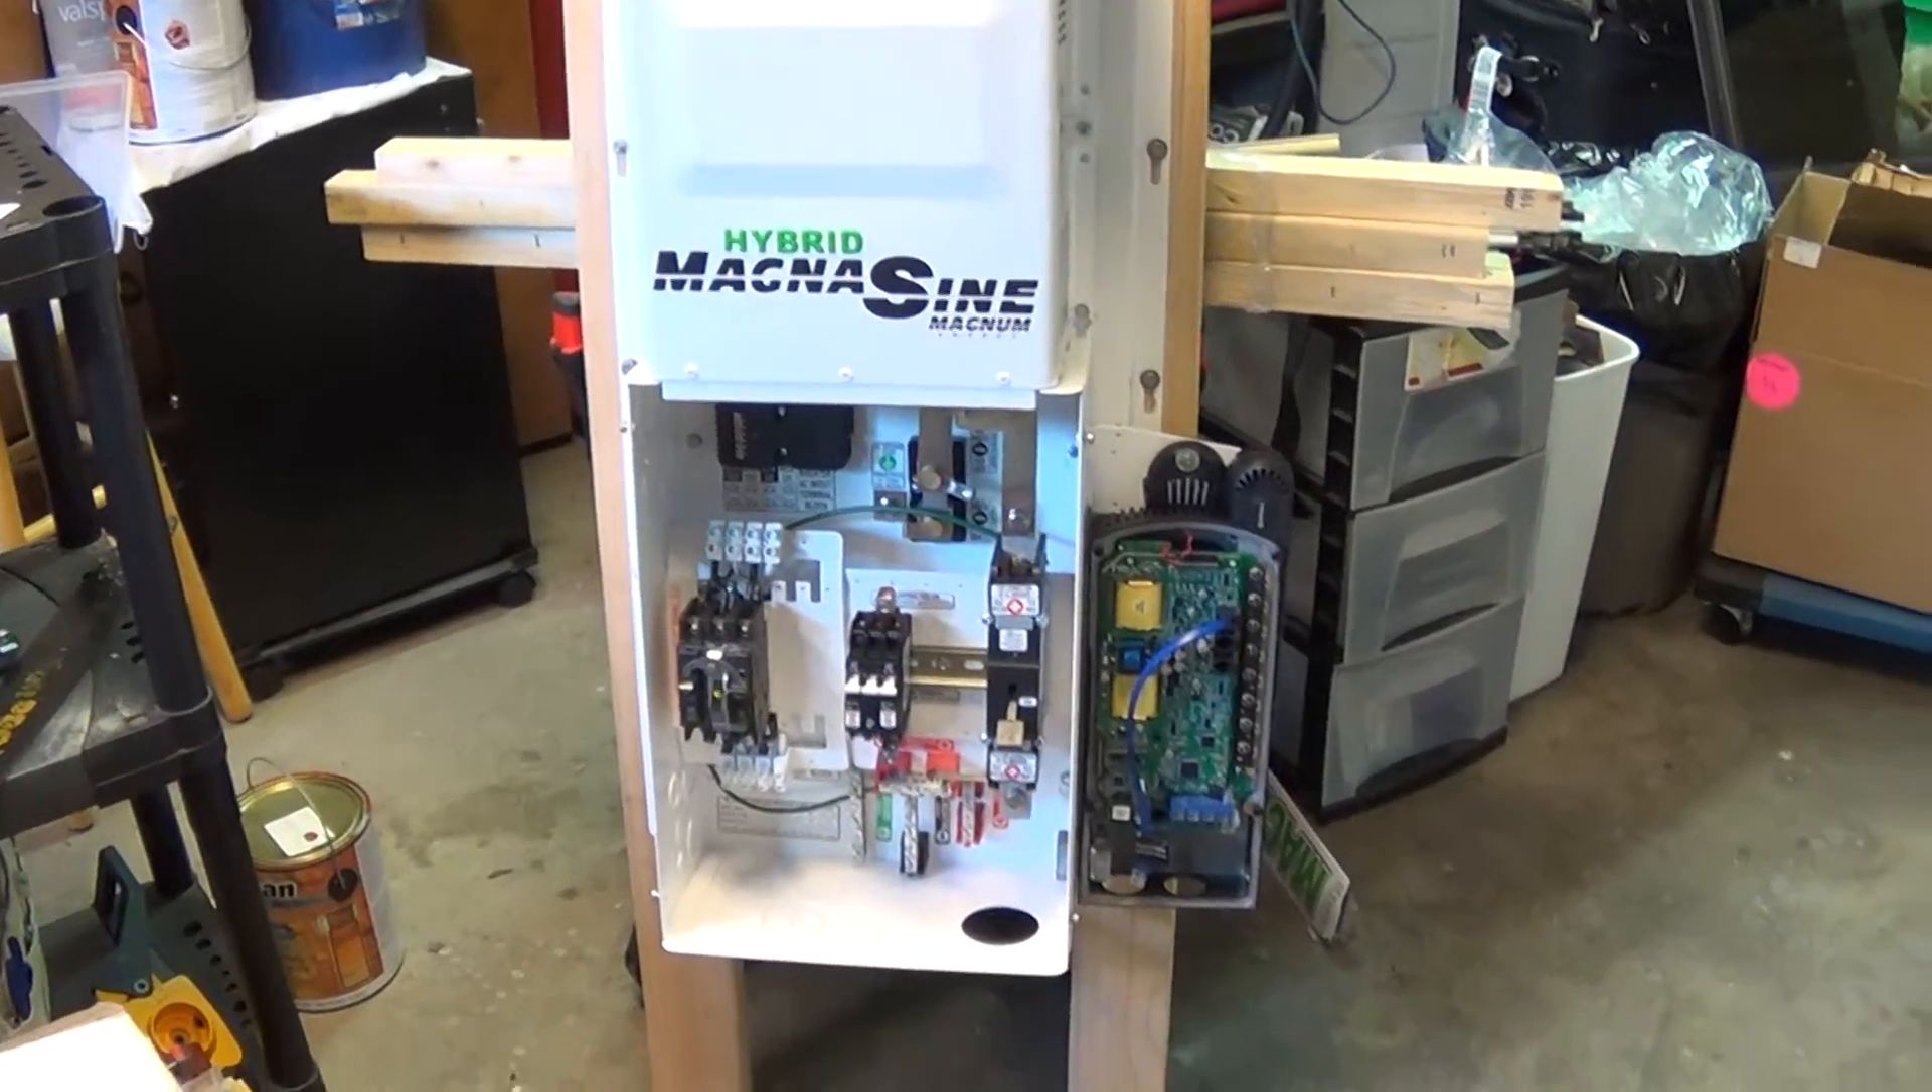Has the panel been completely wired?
No.